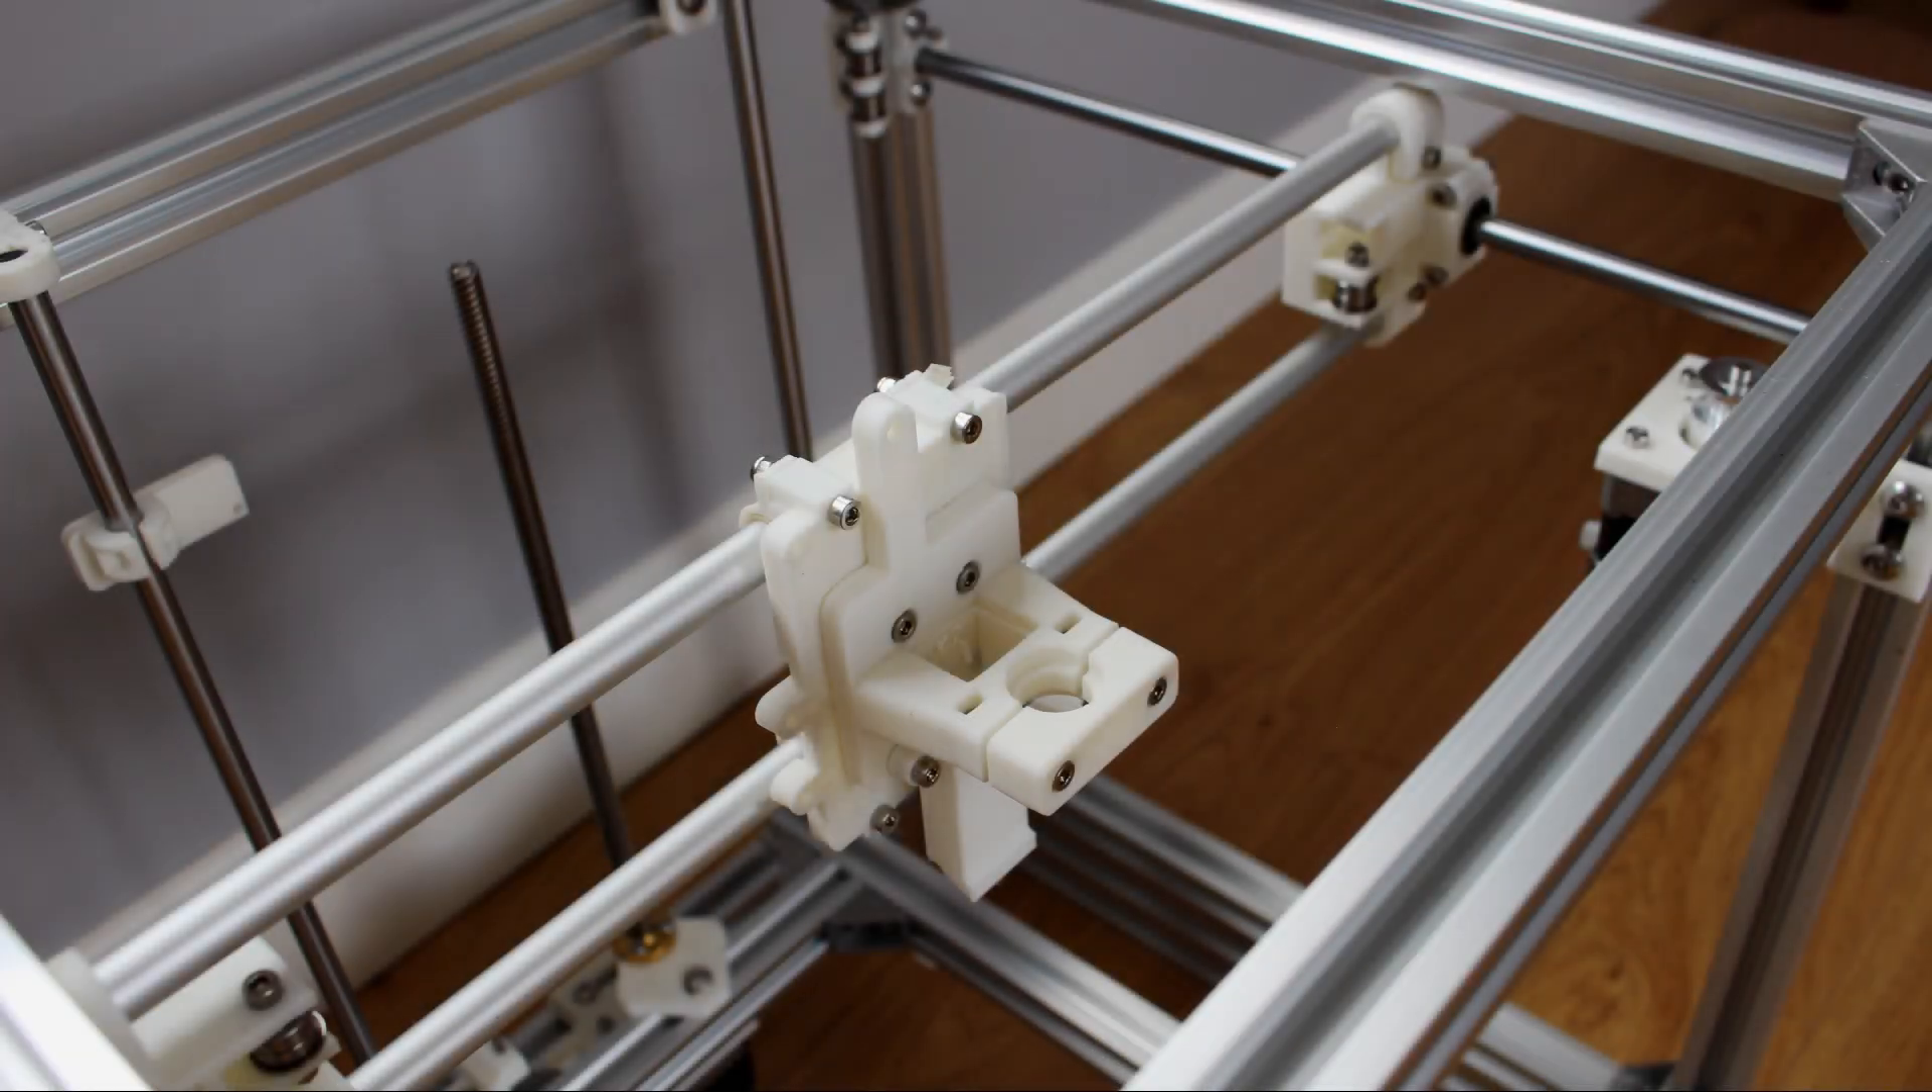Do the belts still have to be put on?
Yes.